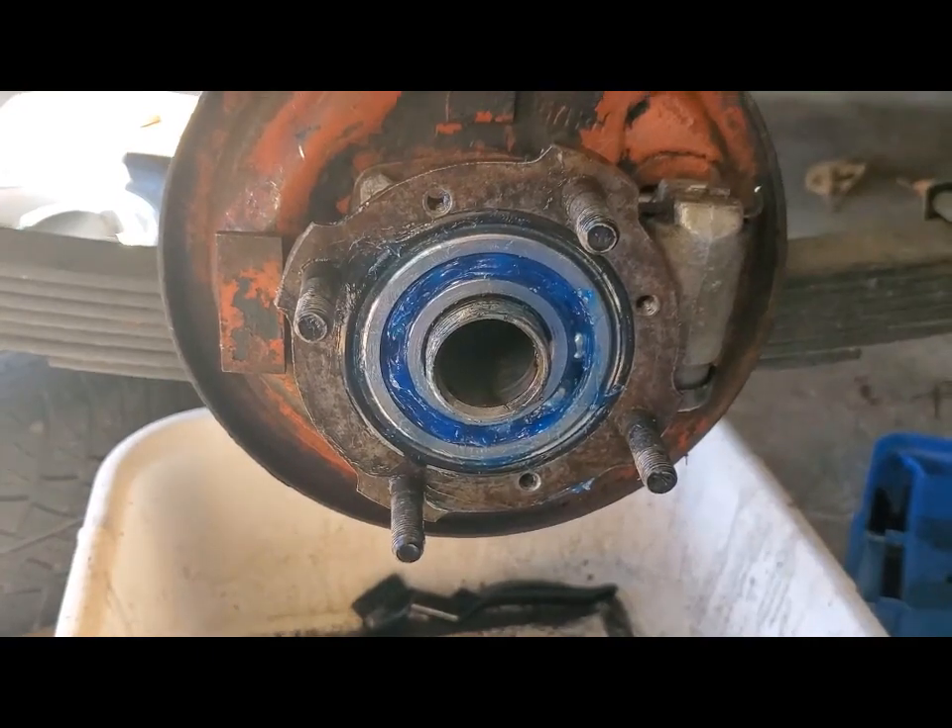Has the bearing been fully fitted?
Yes.